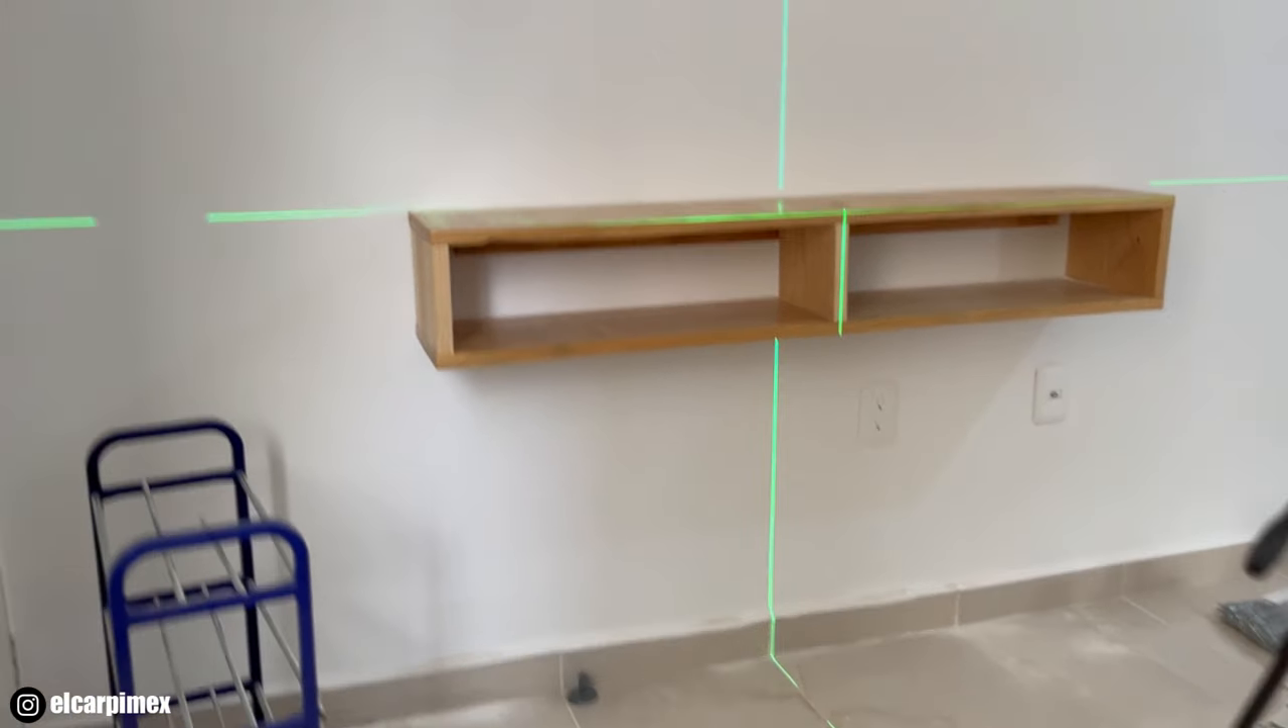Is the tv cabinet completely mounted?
Yes.